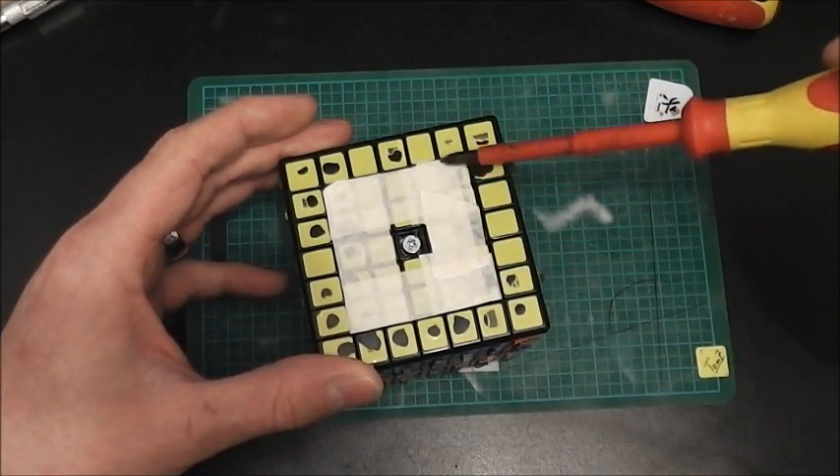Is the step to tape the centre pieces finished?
Yes.